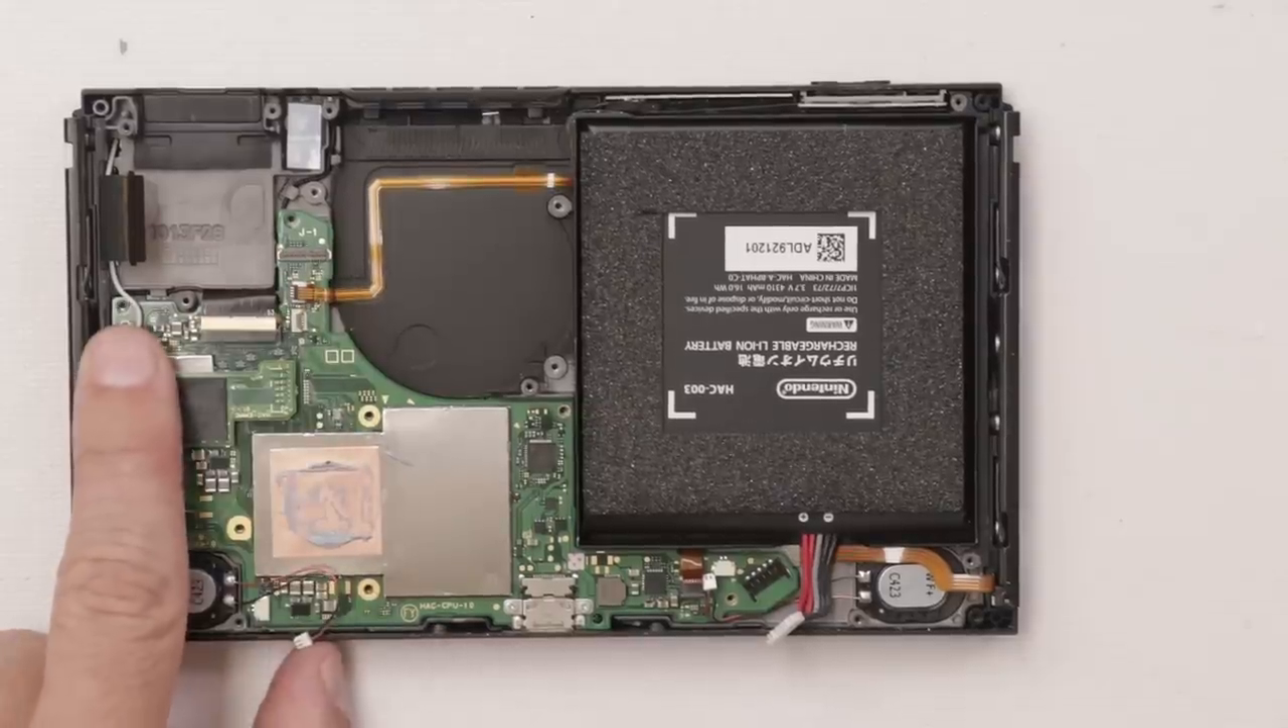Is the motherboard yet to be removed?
Yes.